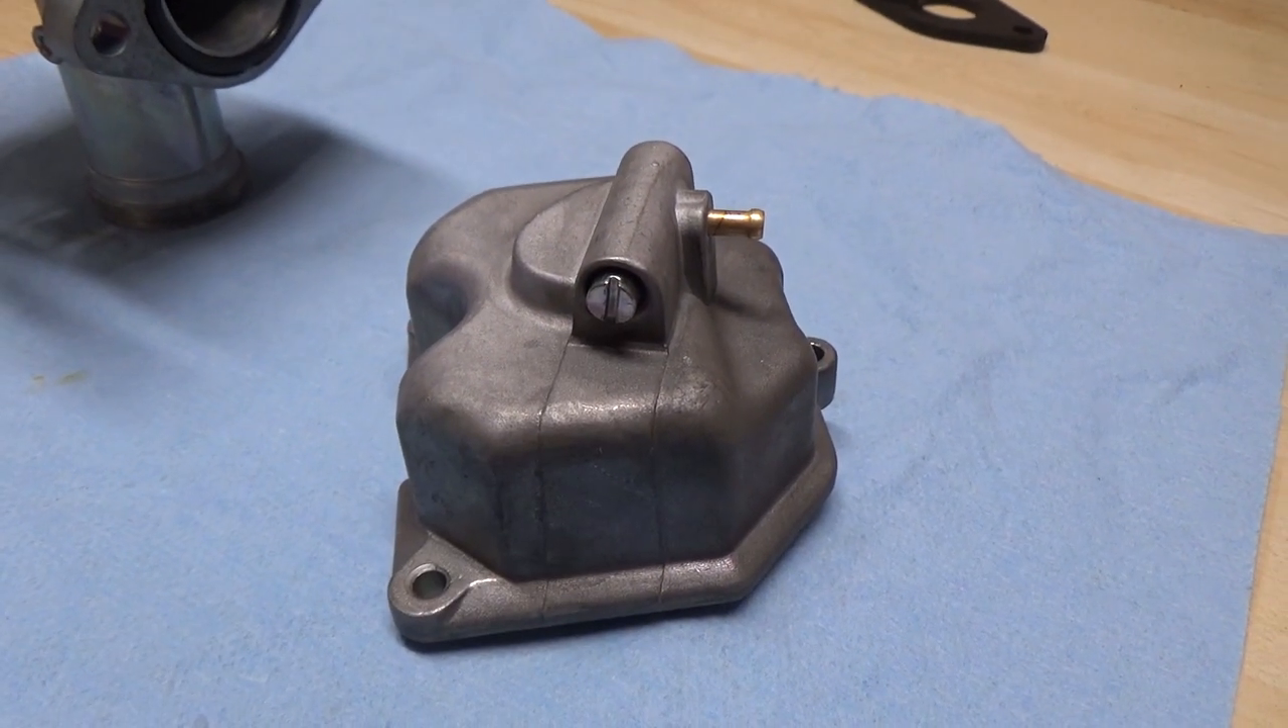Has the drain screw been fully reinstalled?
Yes.